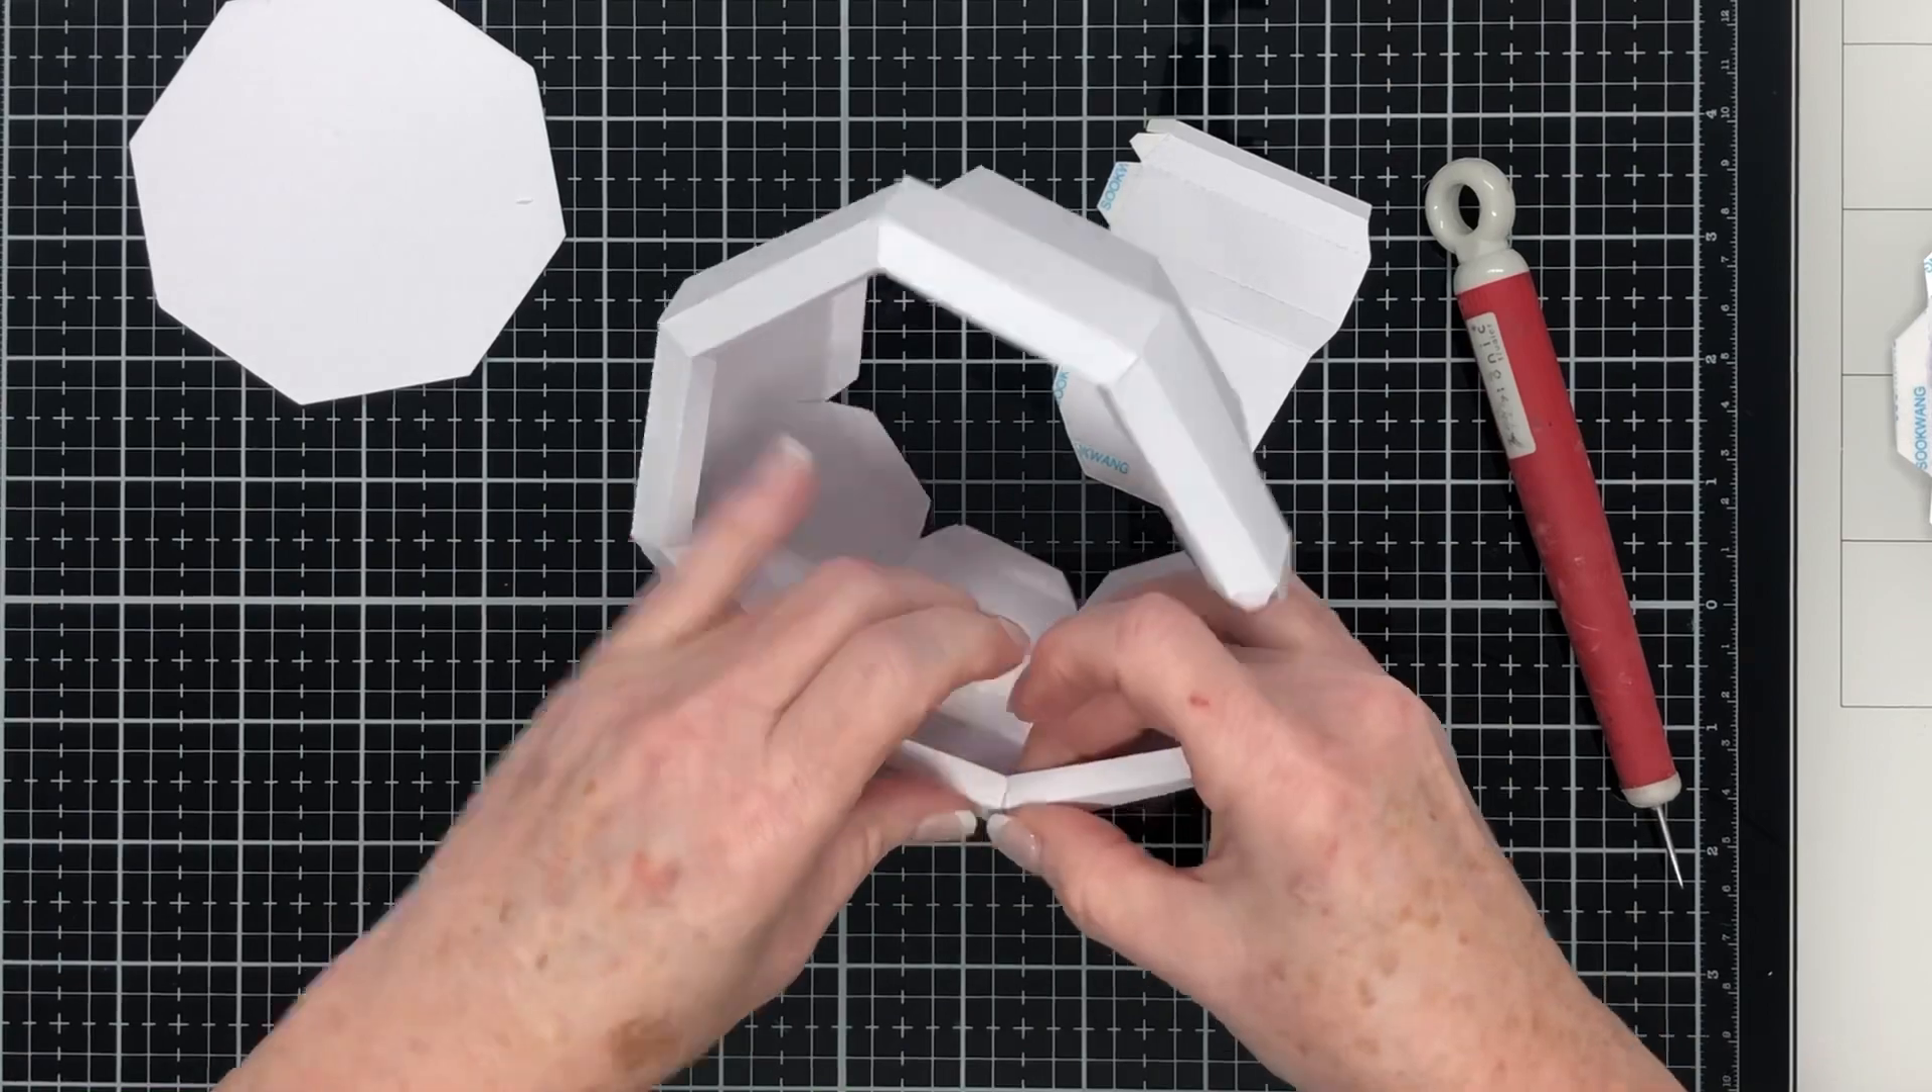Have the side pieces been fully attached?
No.